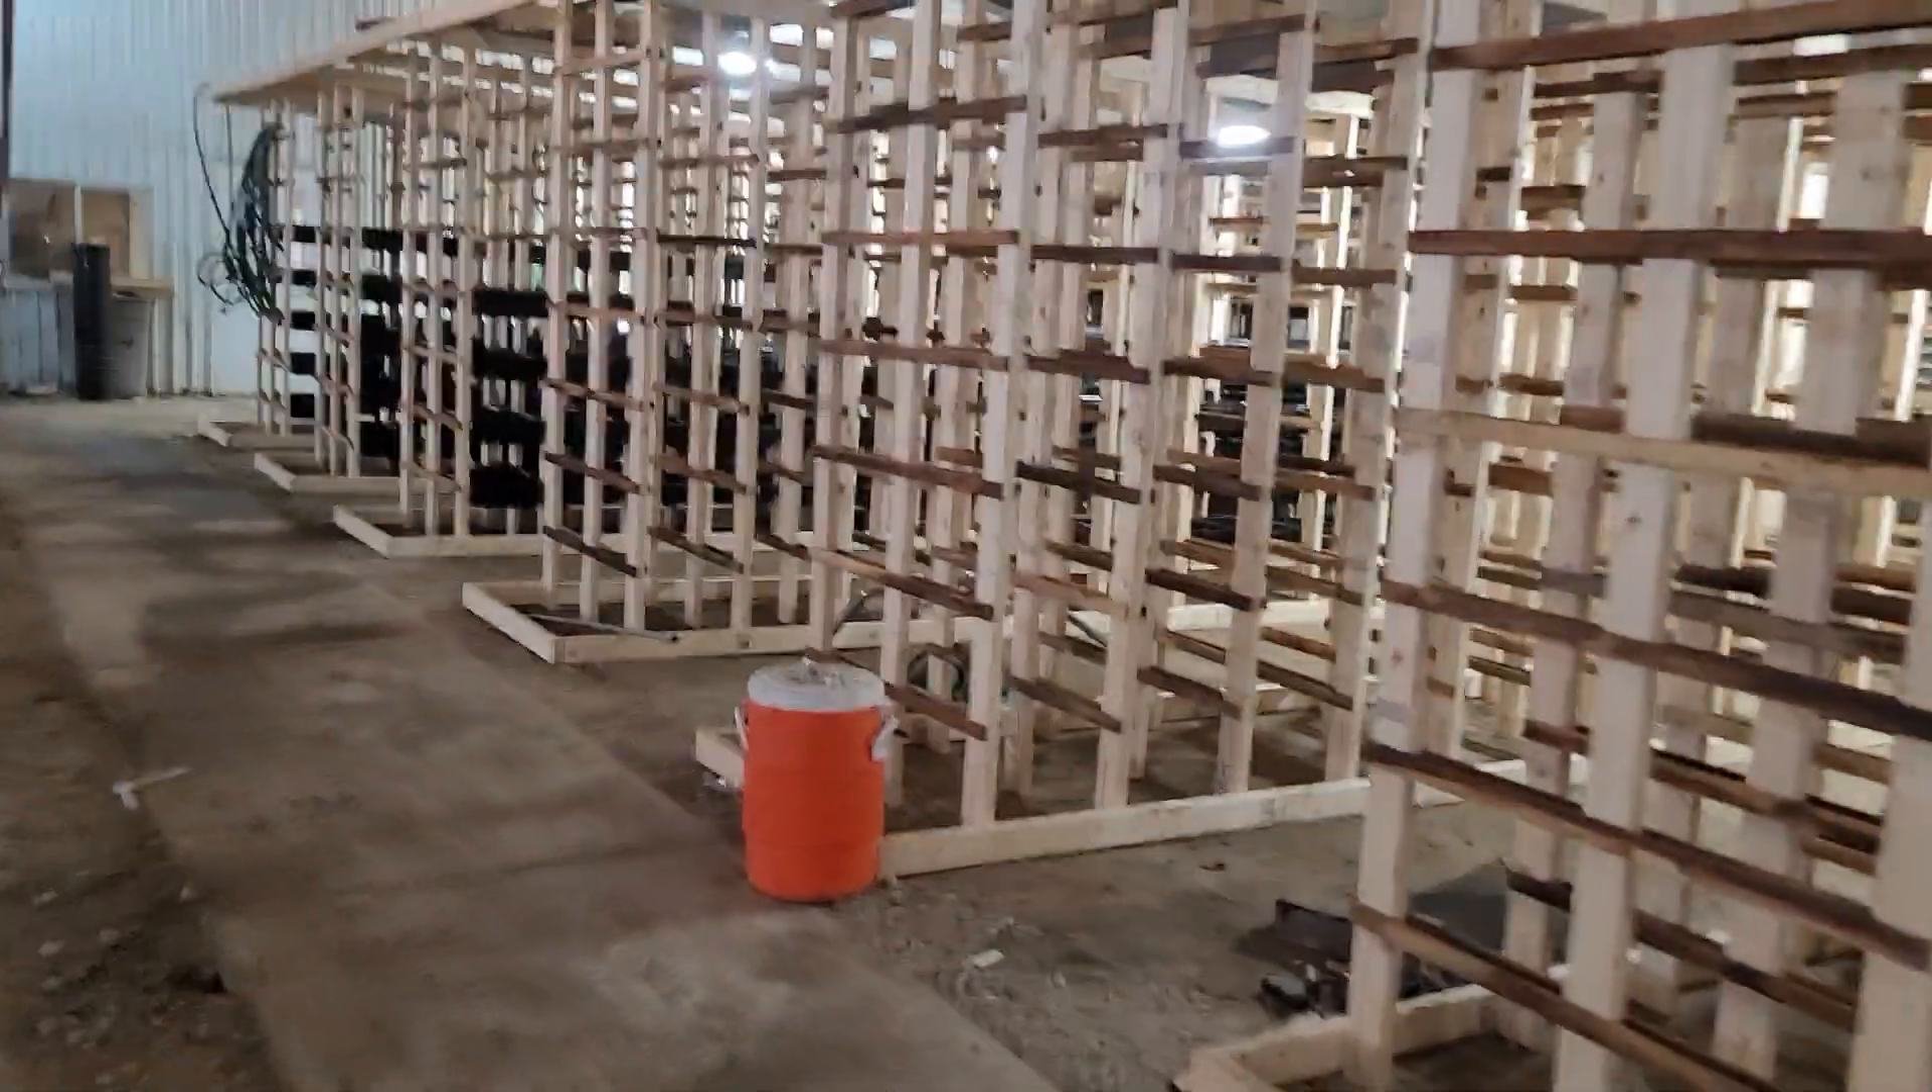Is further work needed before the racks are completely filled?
Yes.